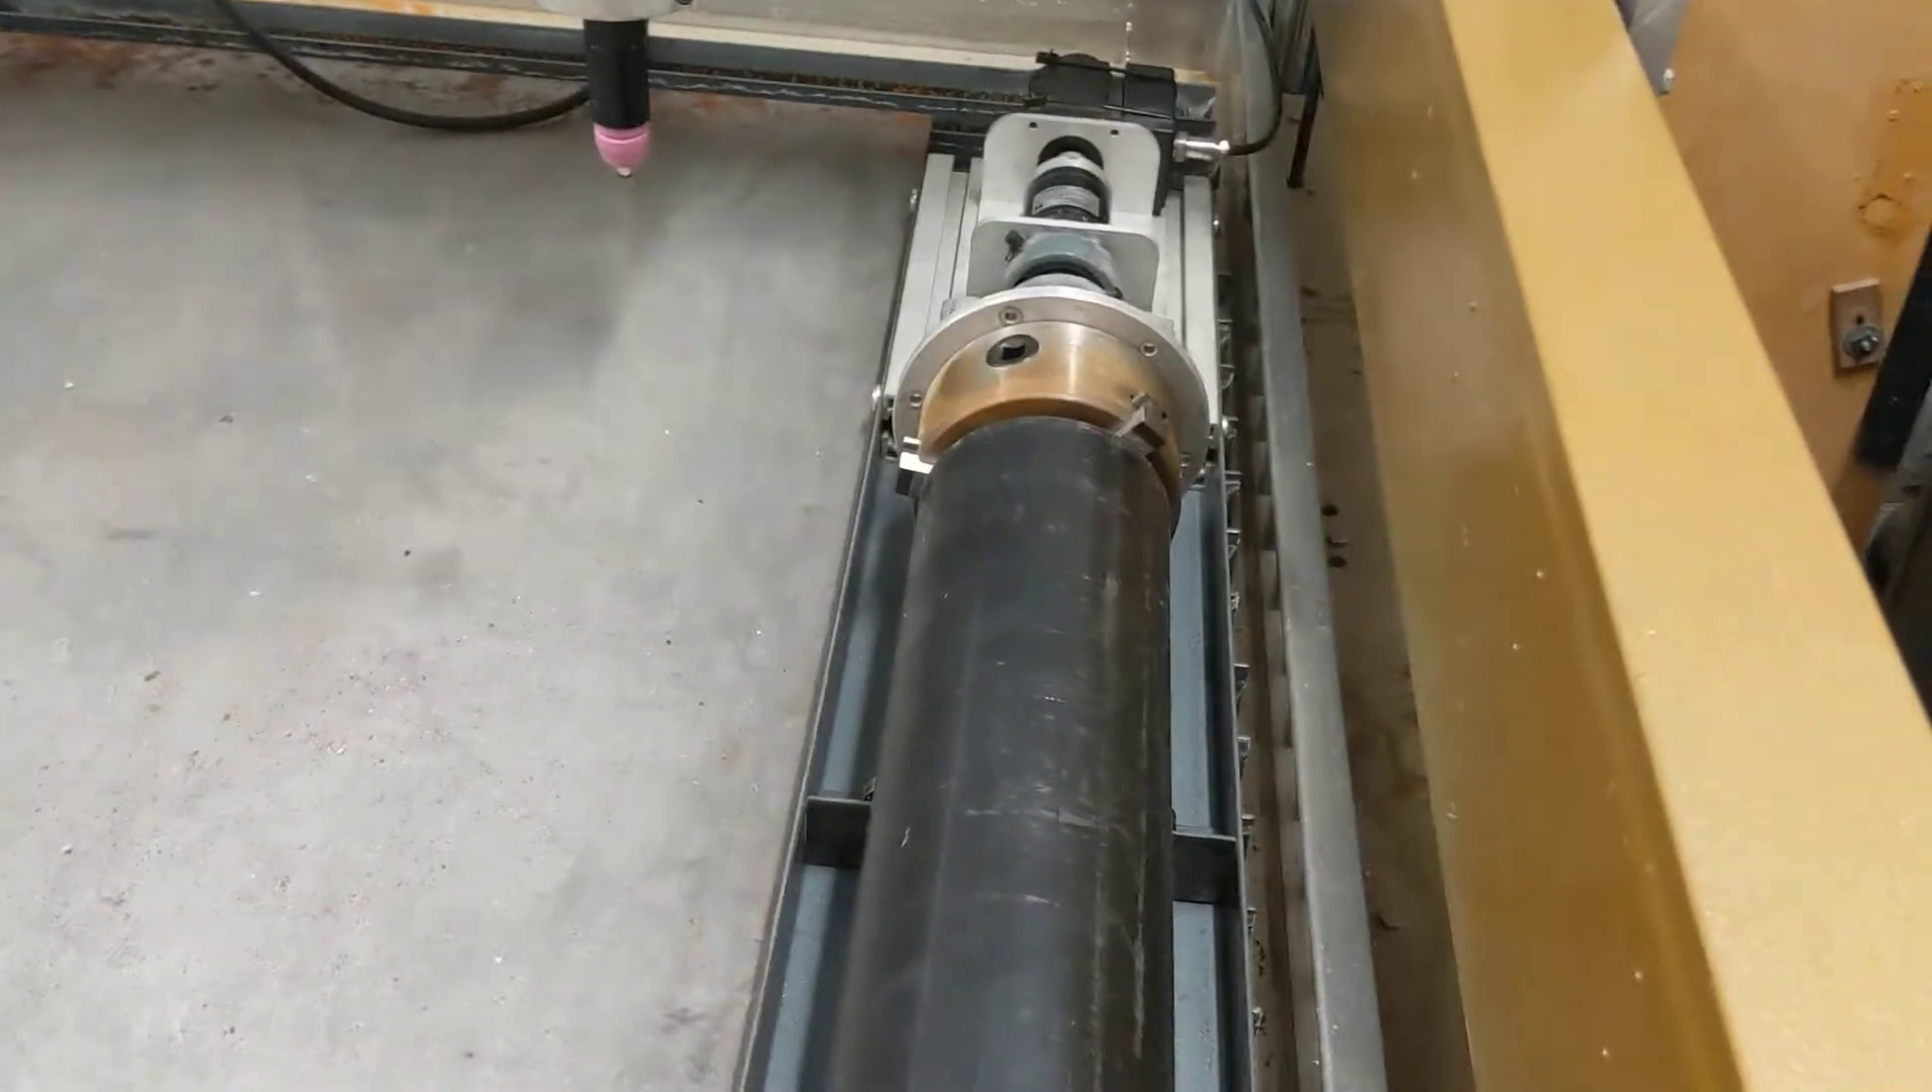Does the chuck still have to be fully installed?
No.